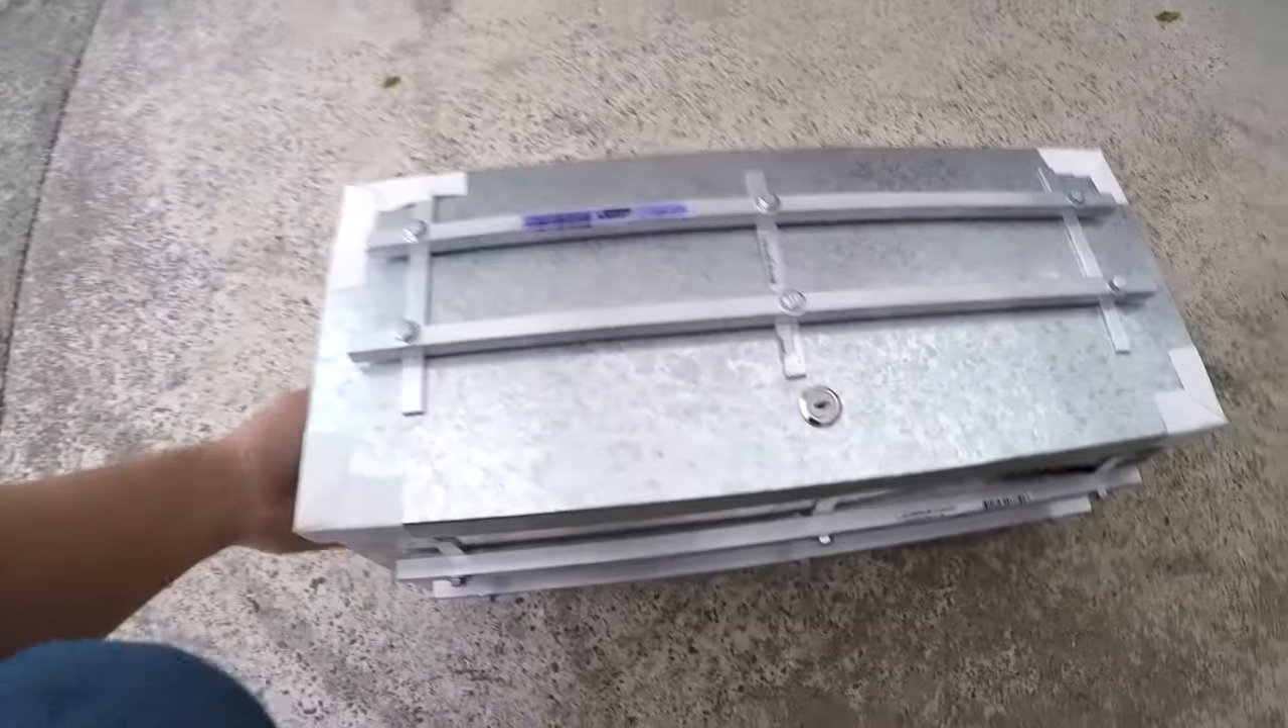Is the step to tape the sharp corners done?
Yes.